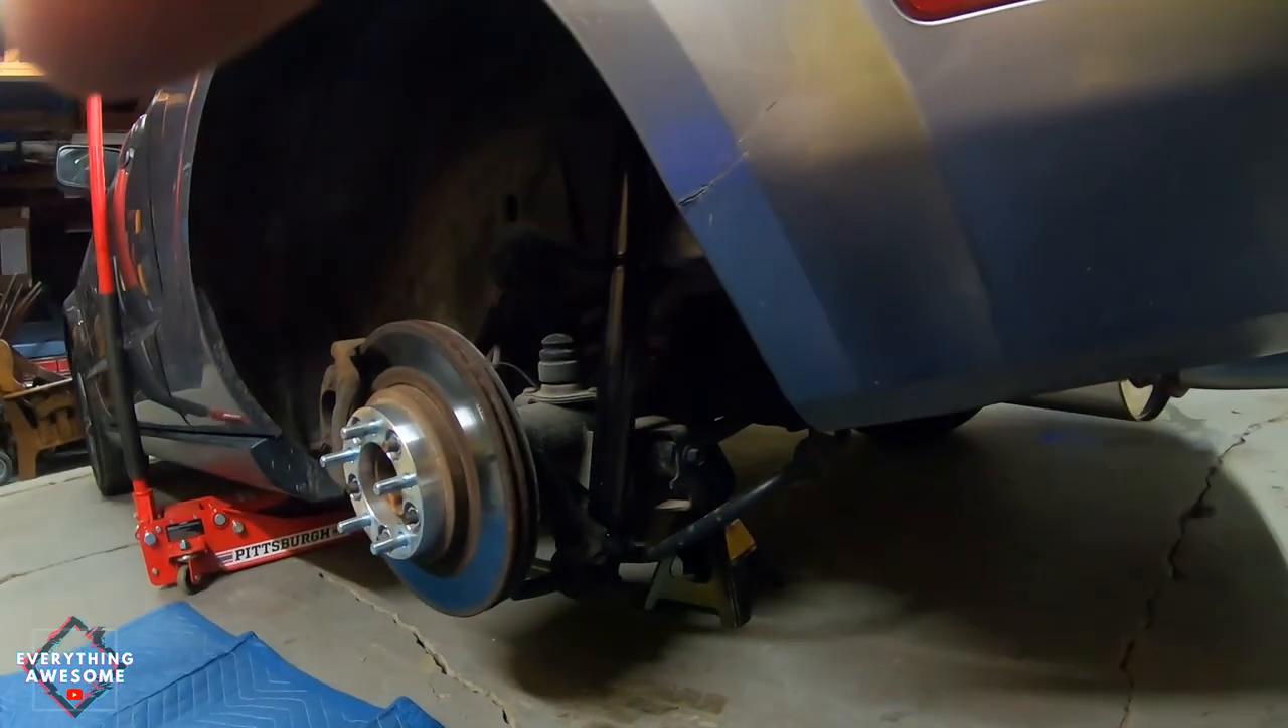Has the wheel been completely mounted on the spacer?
No.